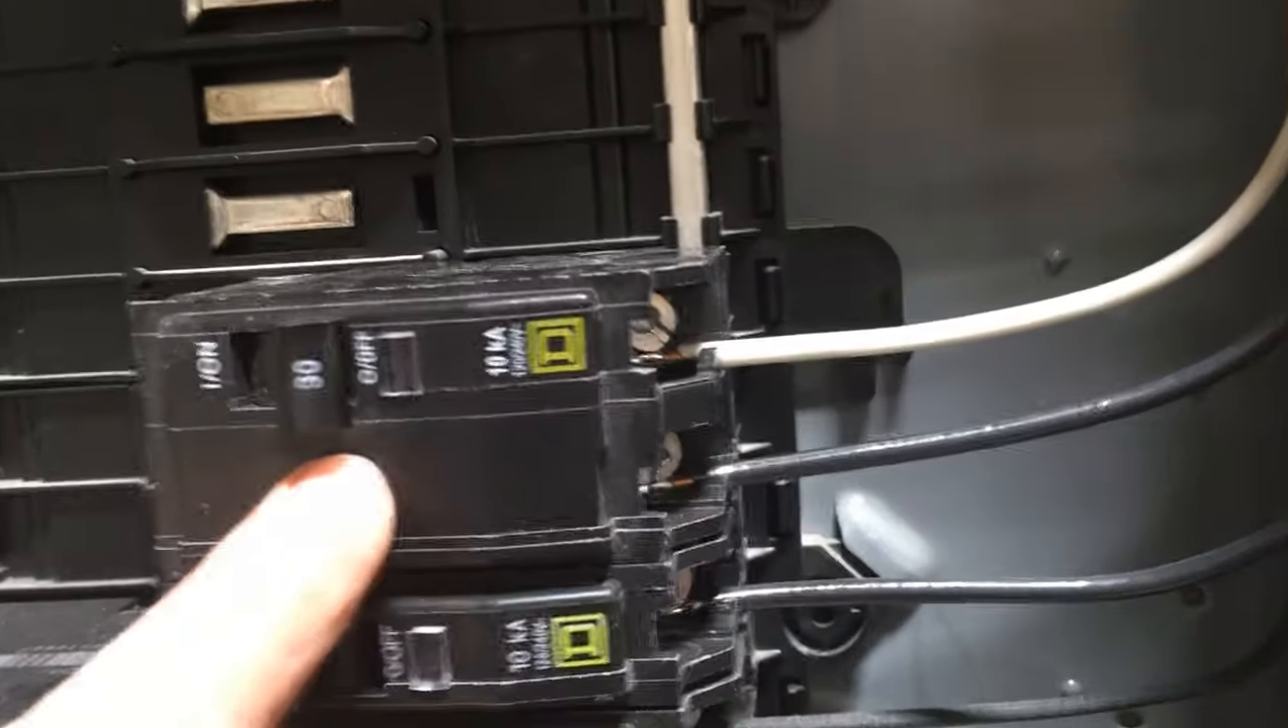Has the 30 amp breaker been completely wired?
Yes.